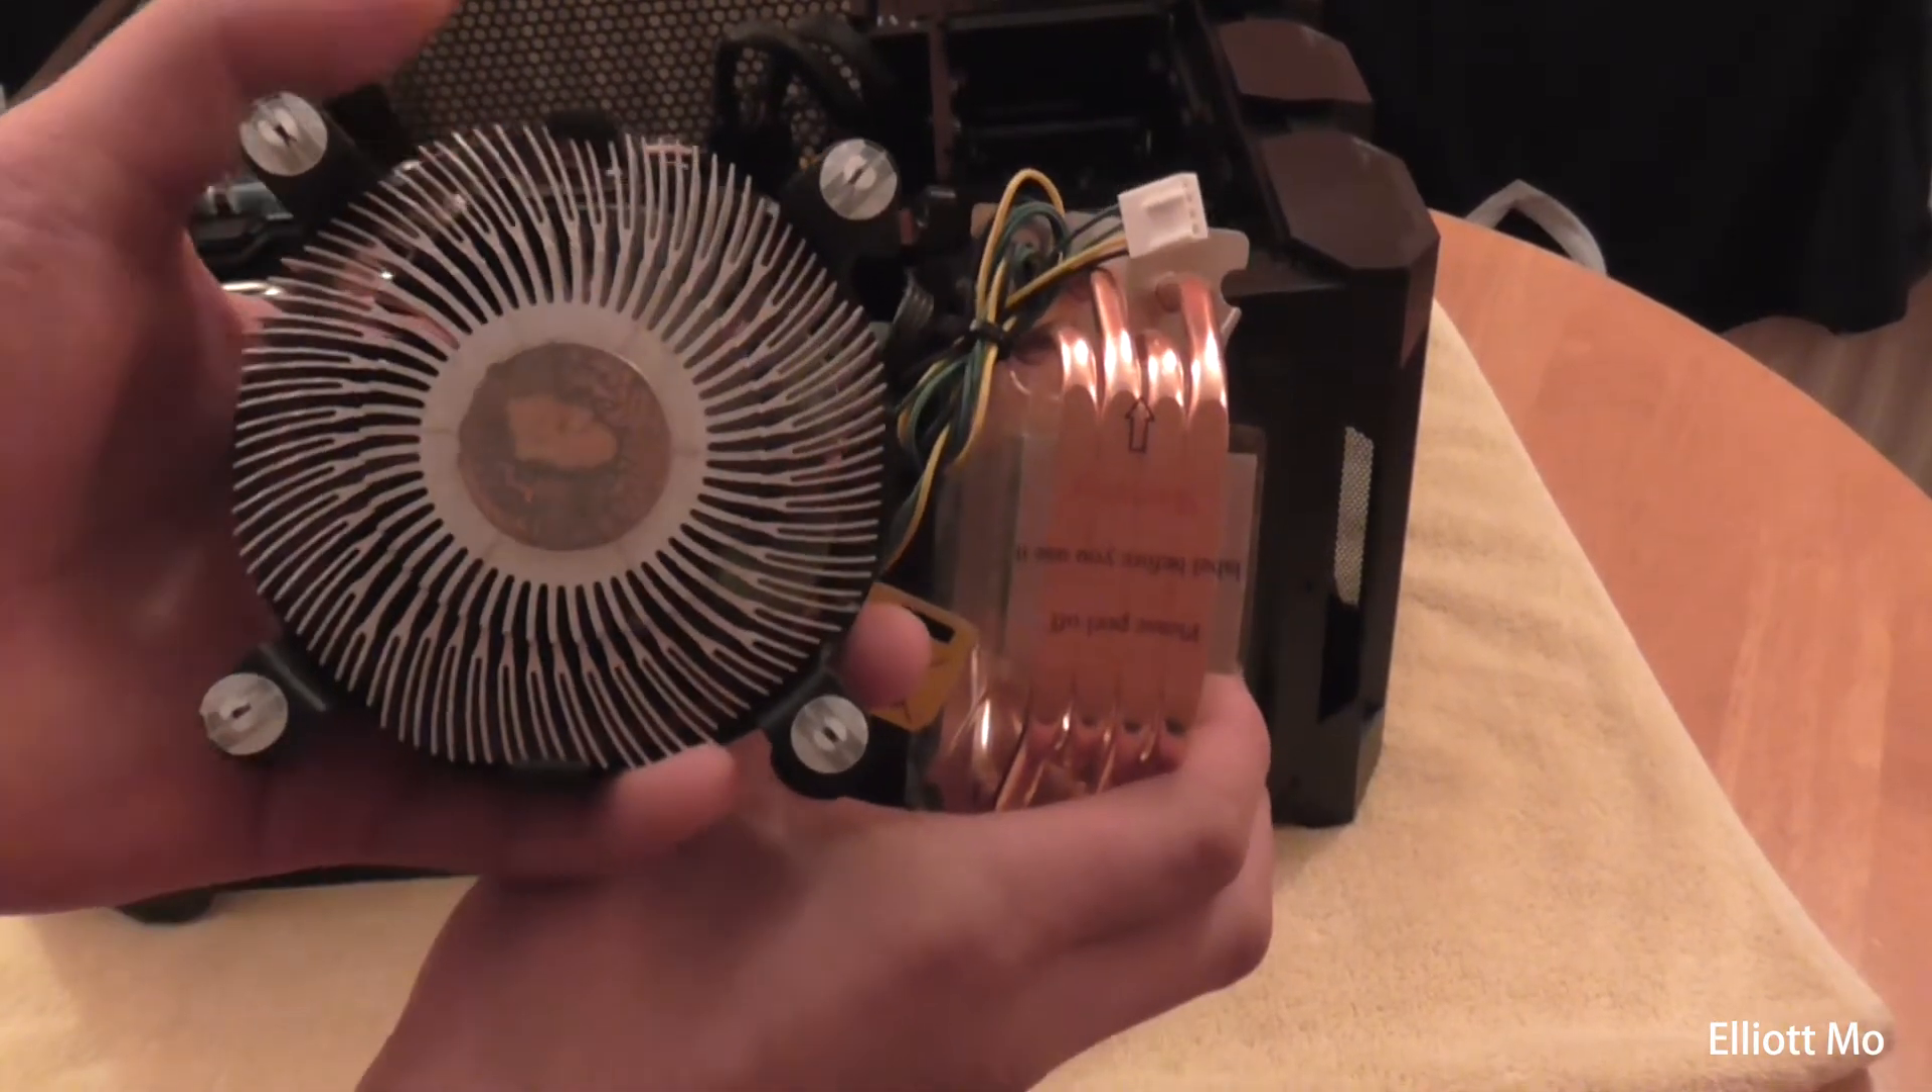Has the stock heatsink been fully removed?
Yes.